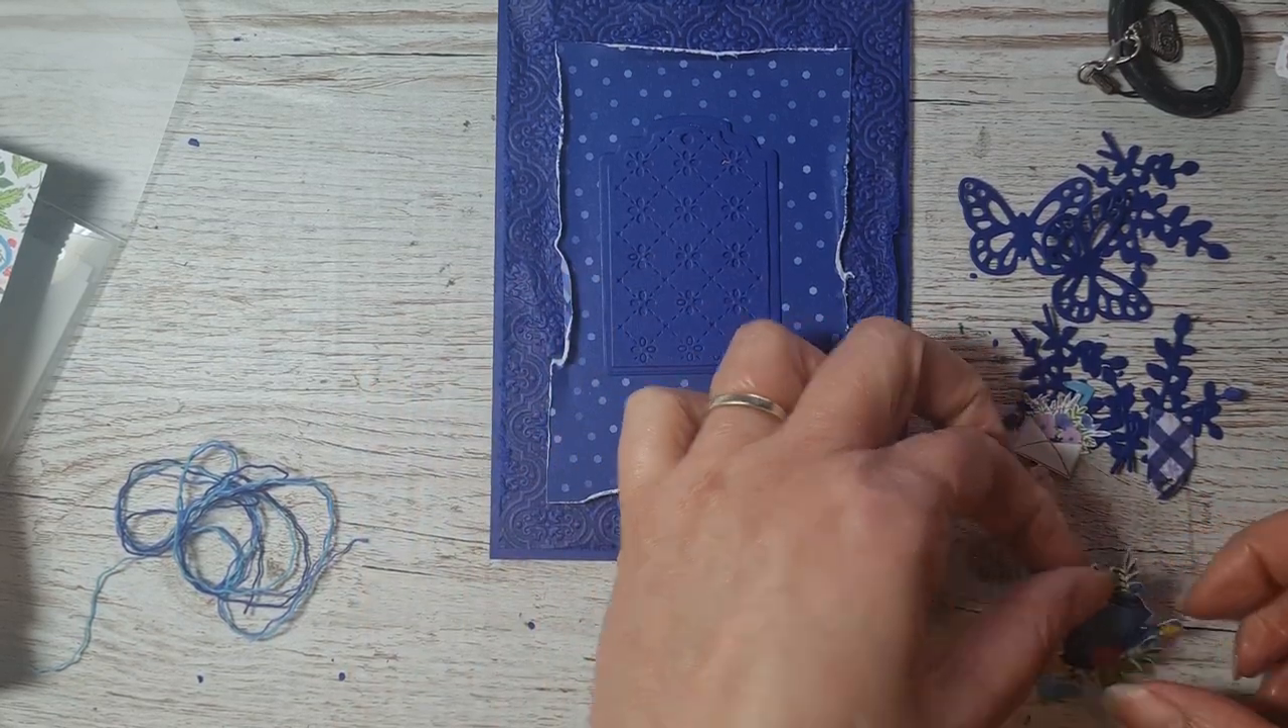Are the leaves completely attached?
No.